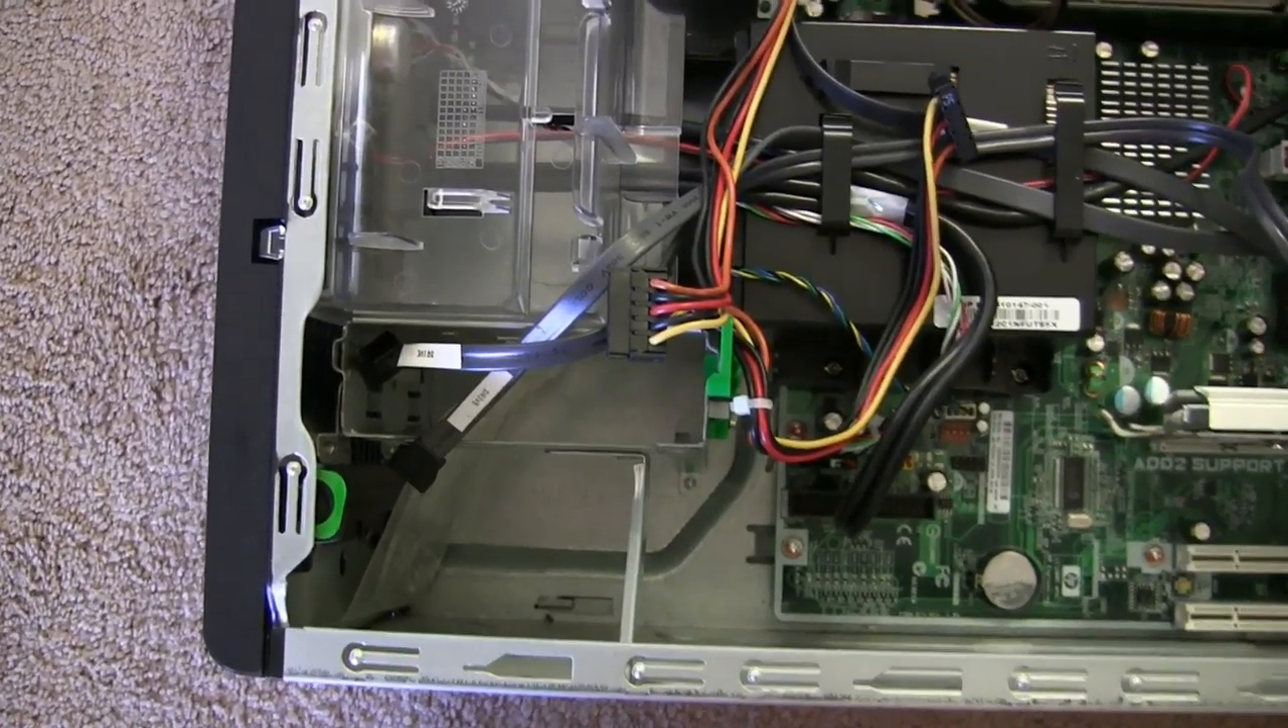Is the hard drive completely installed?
No.